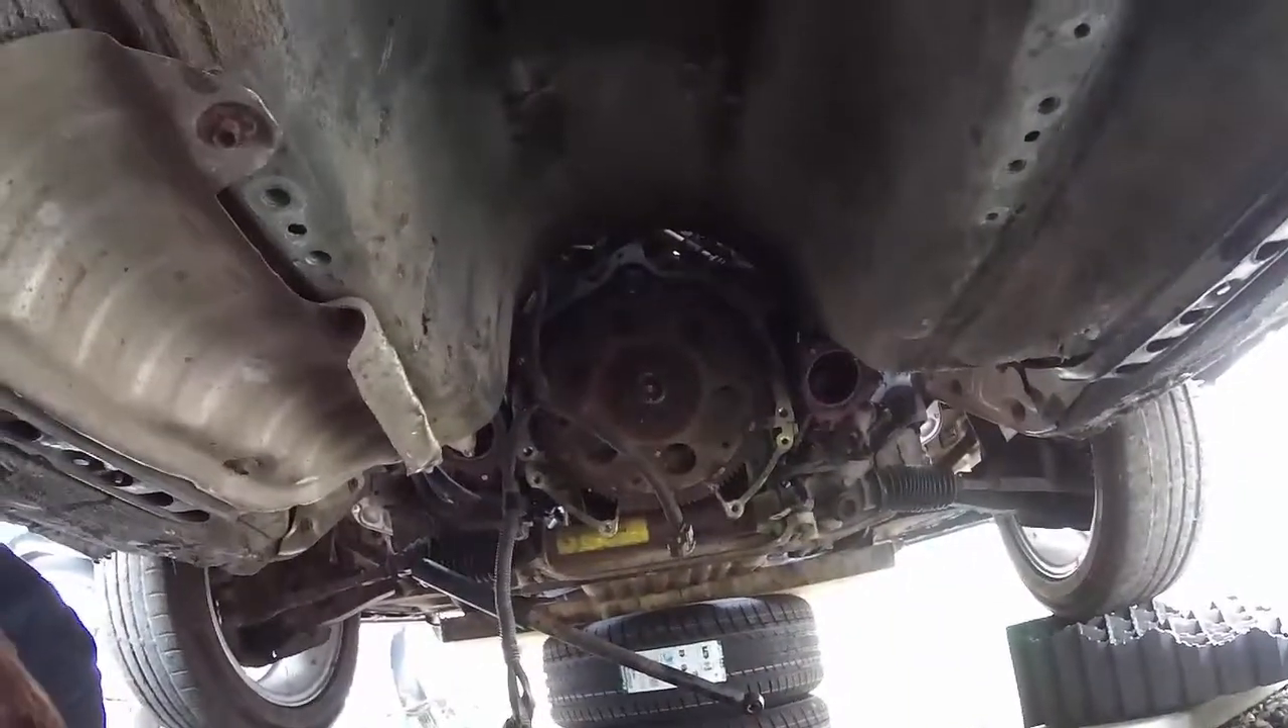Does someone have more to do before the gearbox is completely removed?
No.